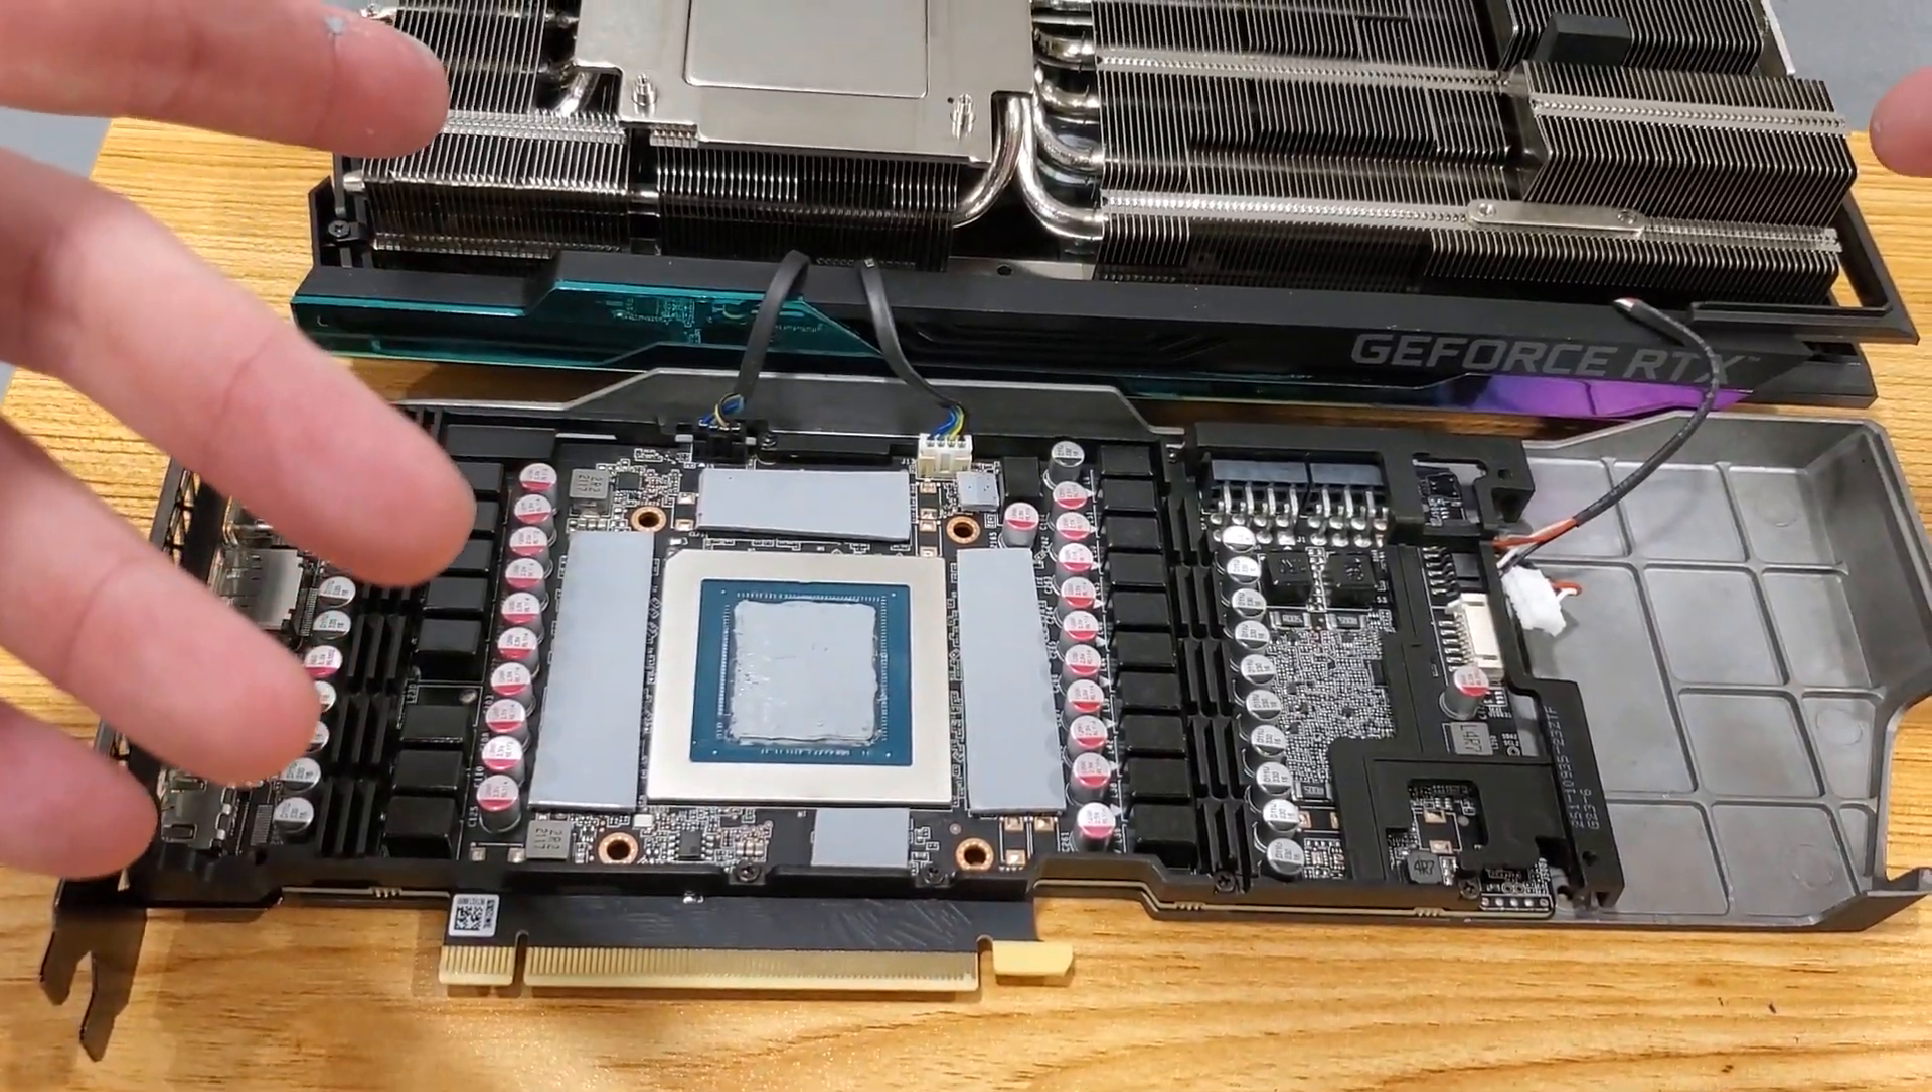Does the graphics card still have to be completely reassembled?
Yes.